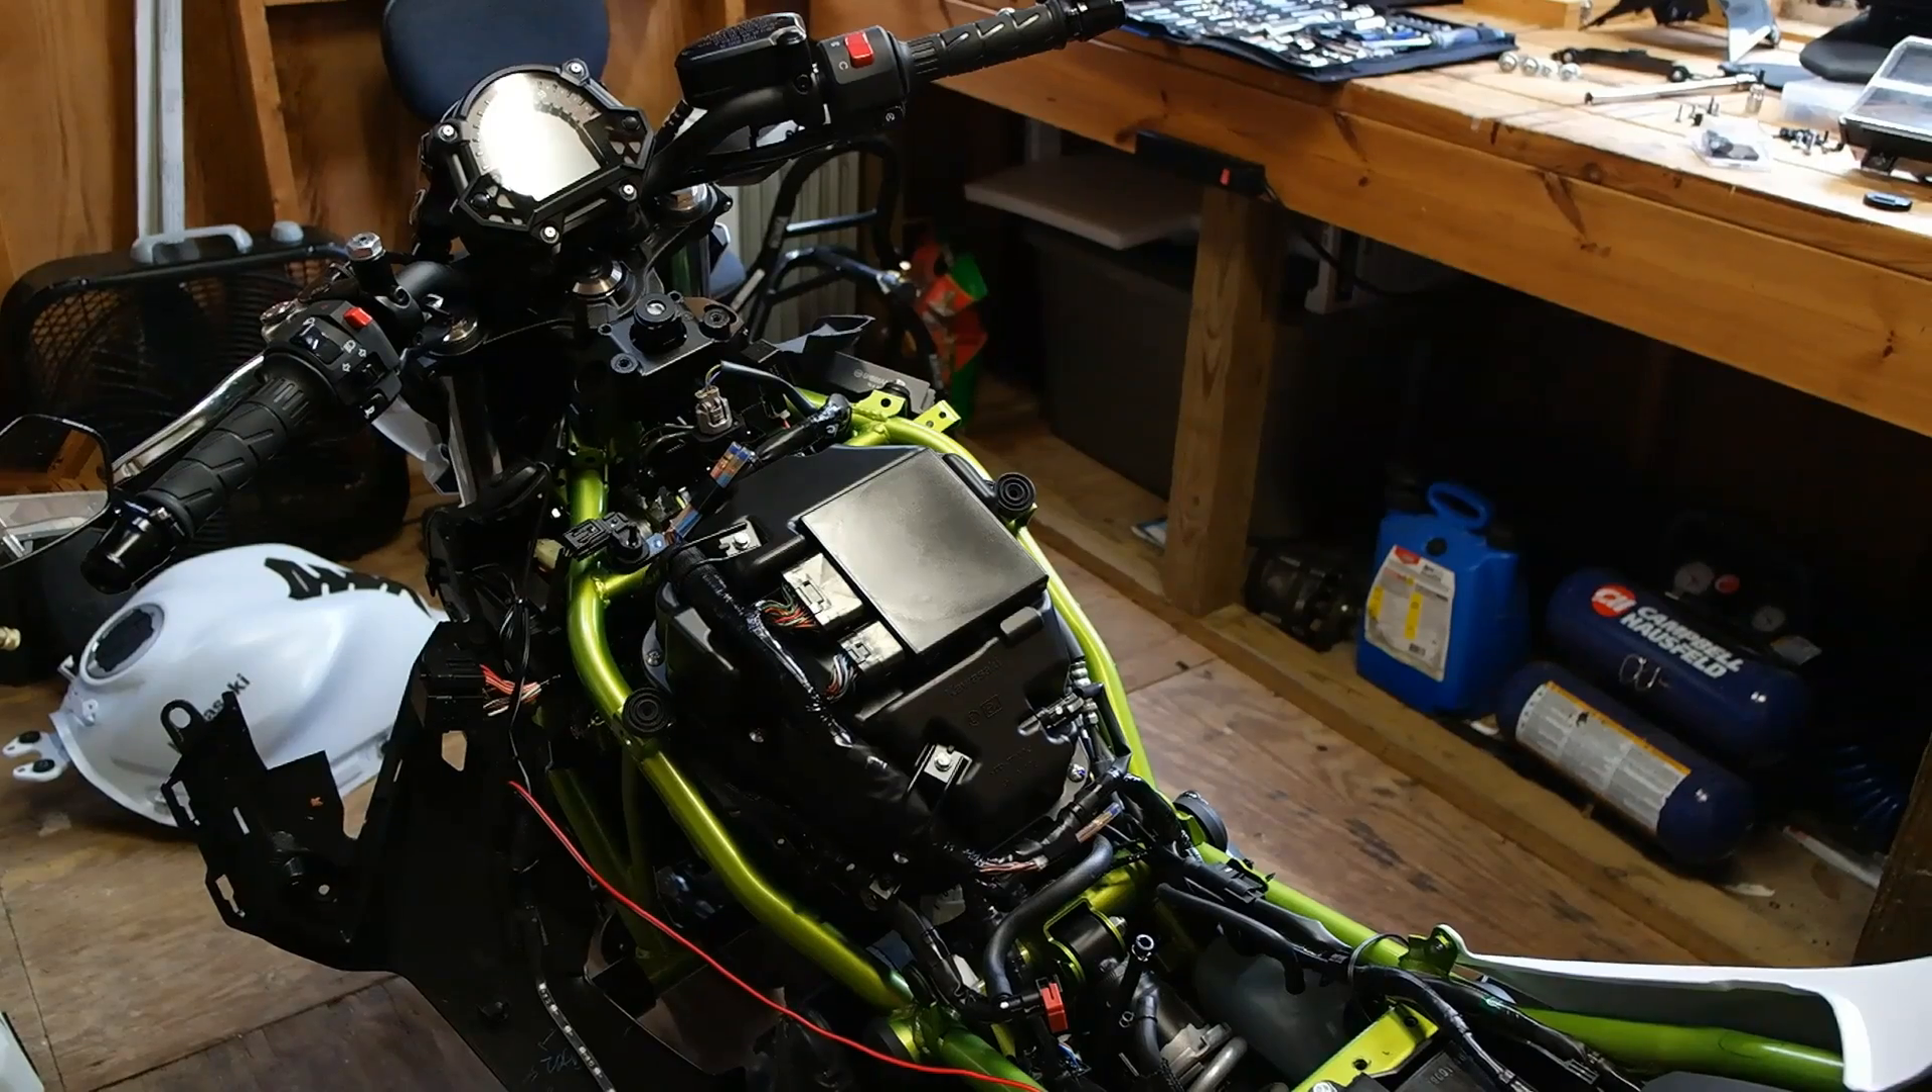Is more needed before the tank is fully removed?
No.